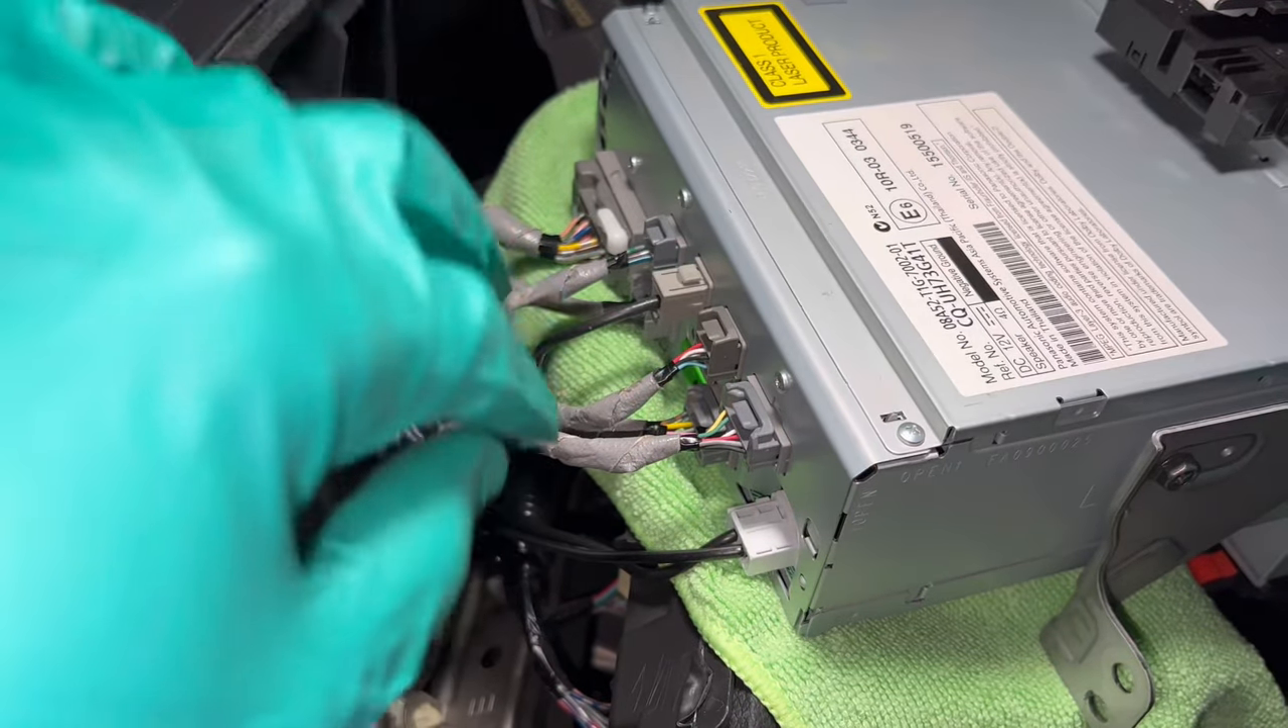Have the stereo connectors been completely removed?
No.